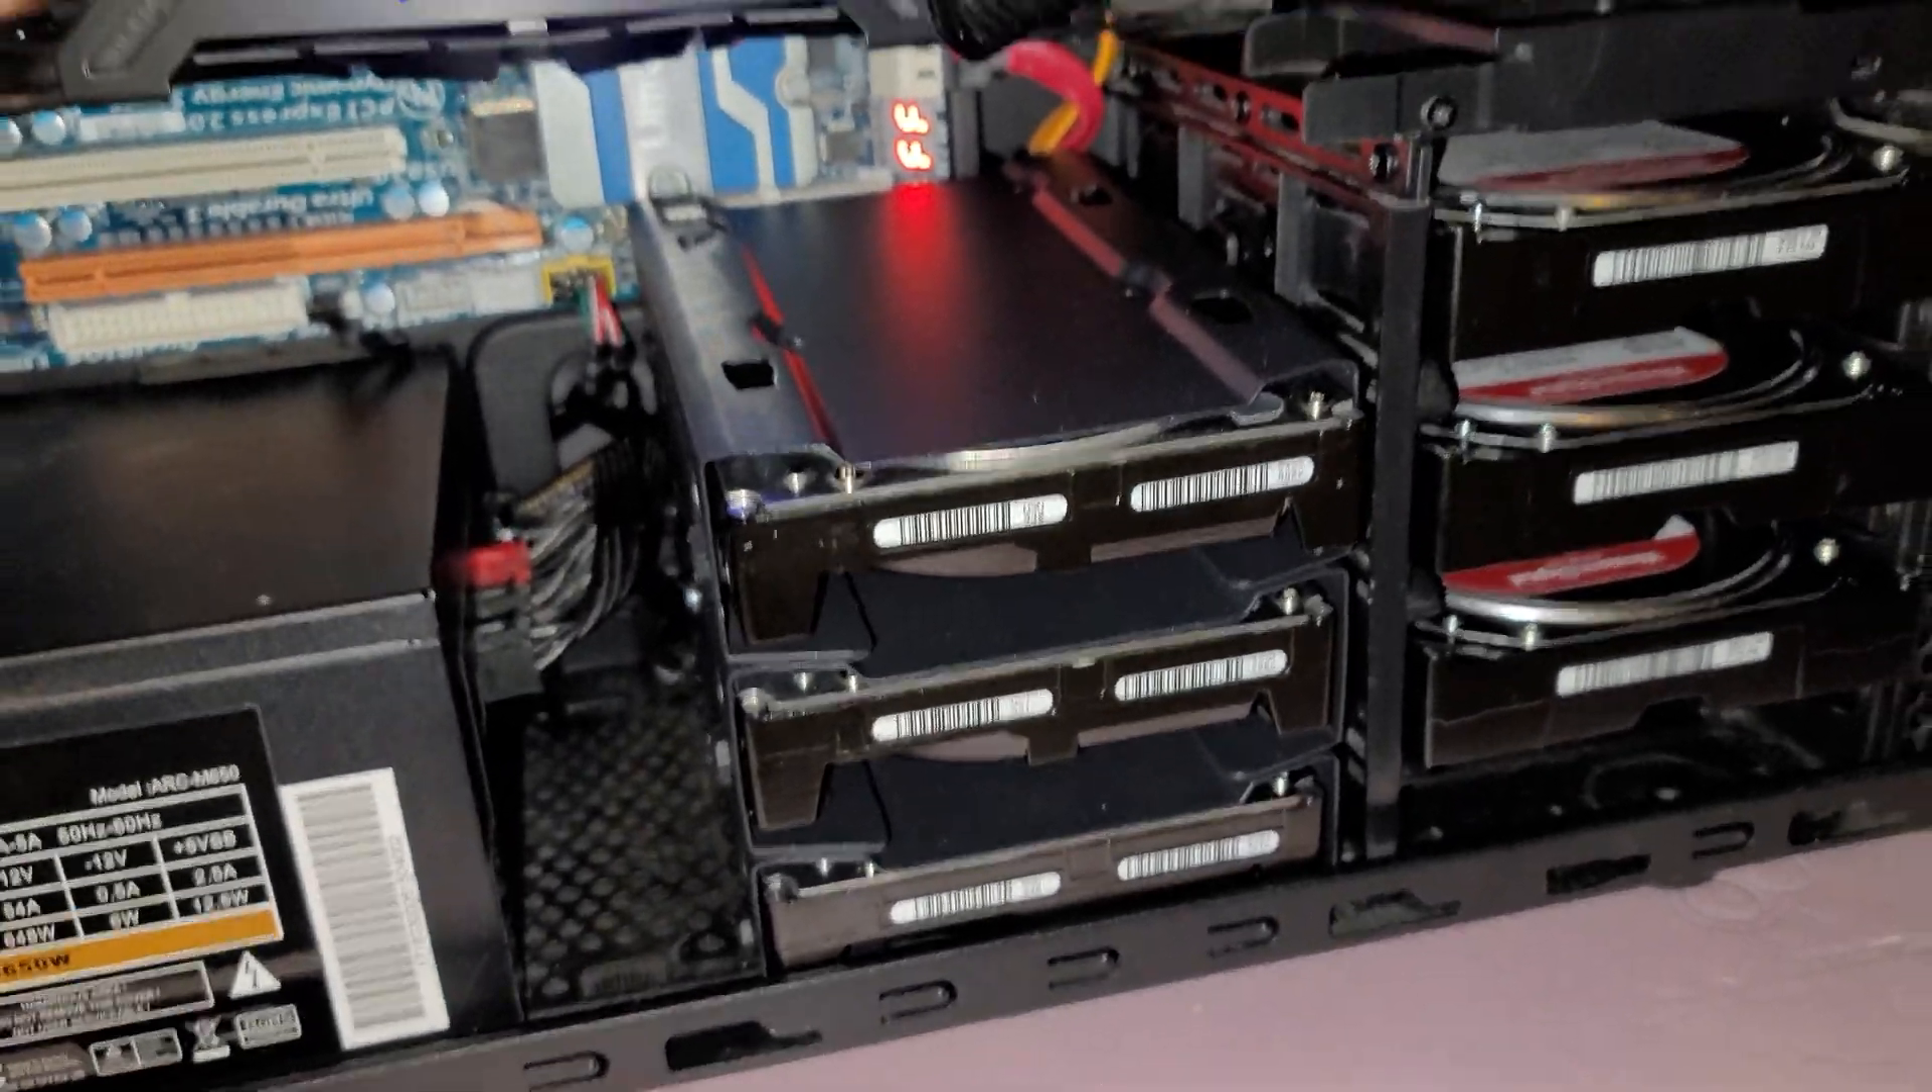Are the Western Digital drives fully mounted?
Yes.